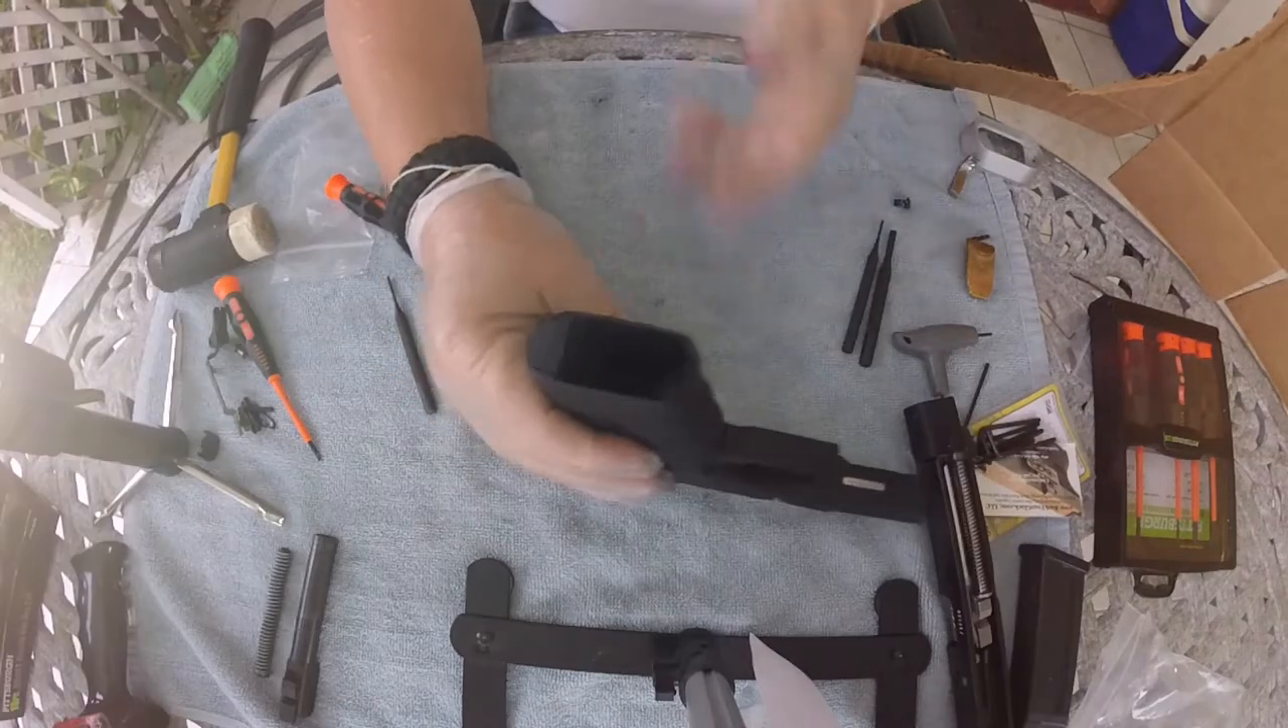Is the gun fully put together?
No.